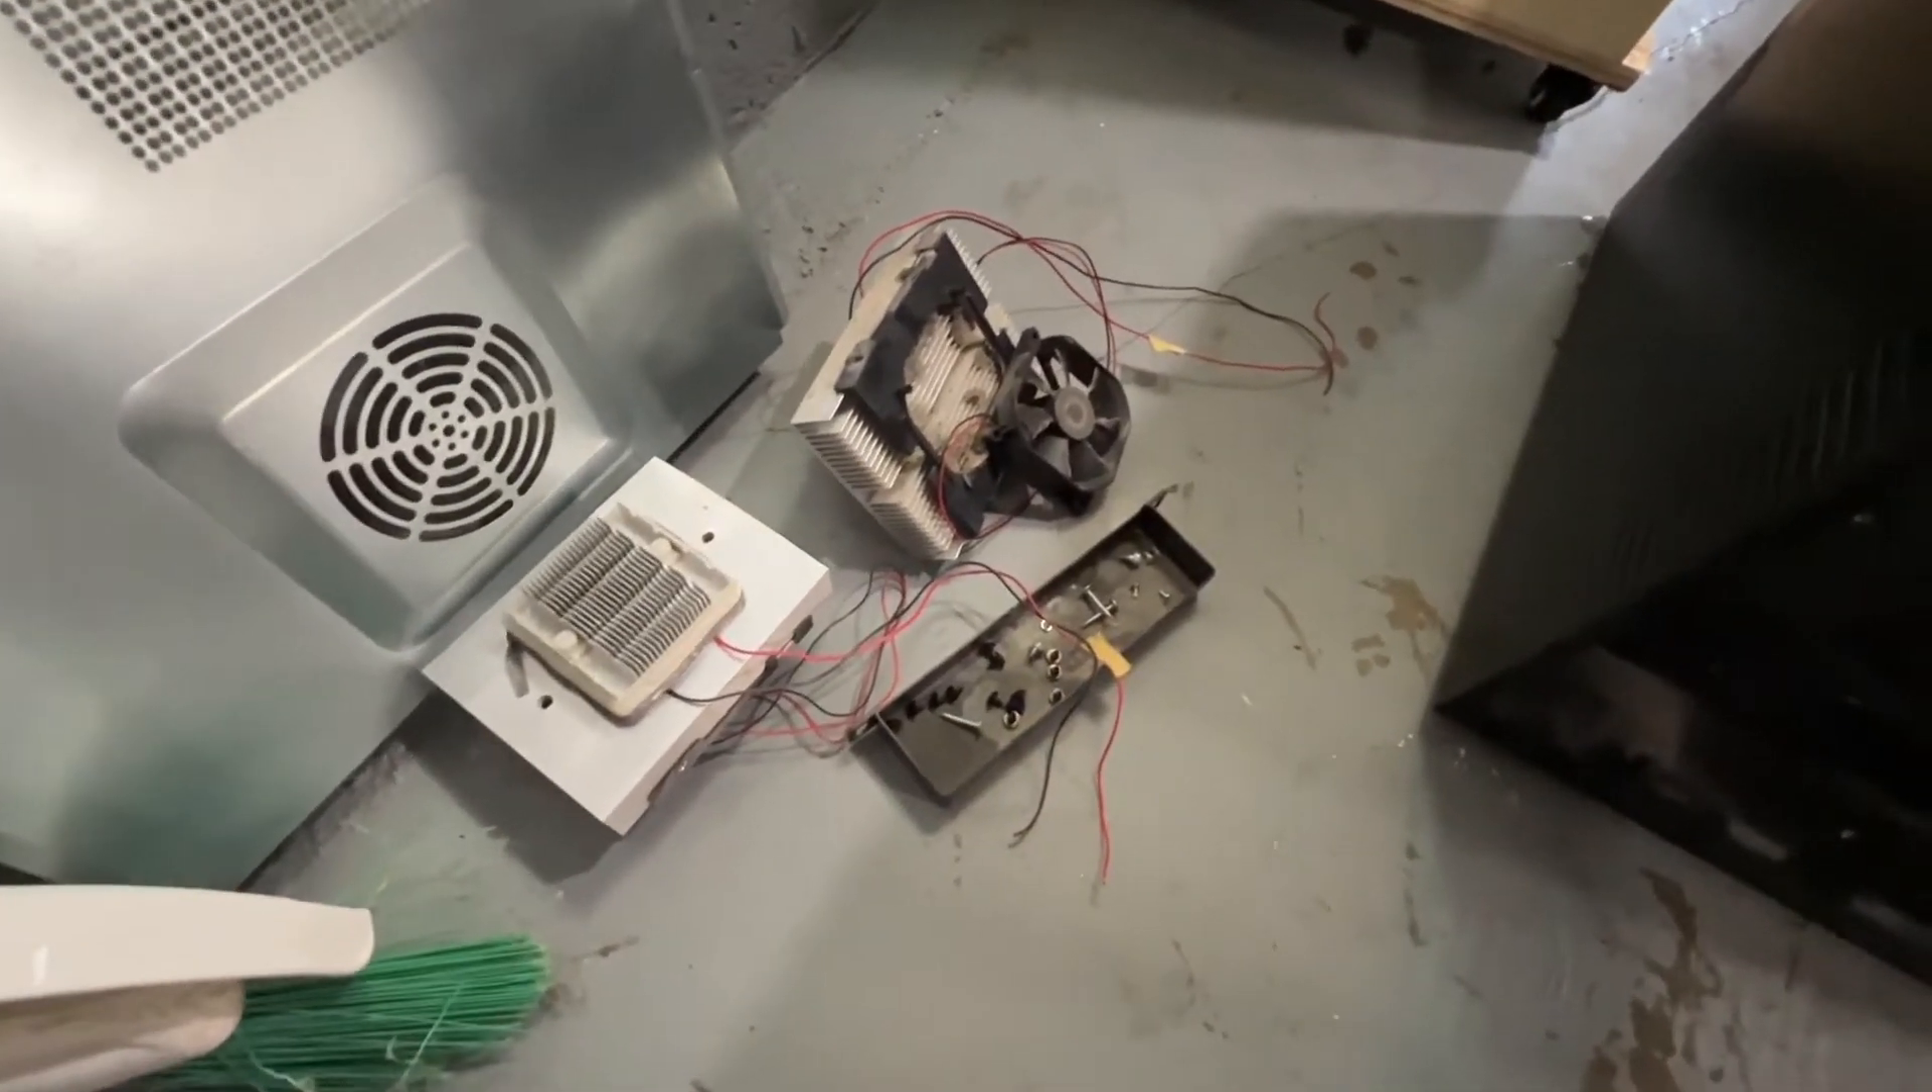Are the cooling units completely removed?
Yes.